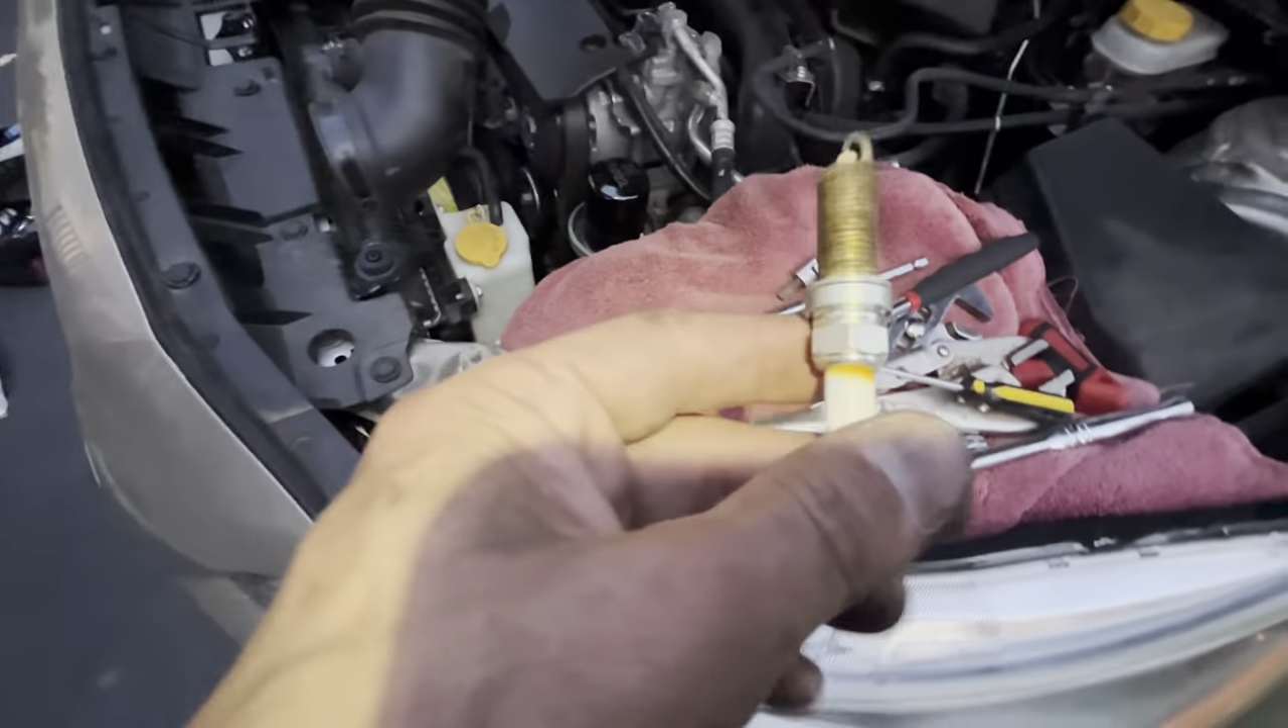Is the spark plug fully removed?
Yes.